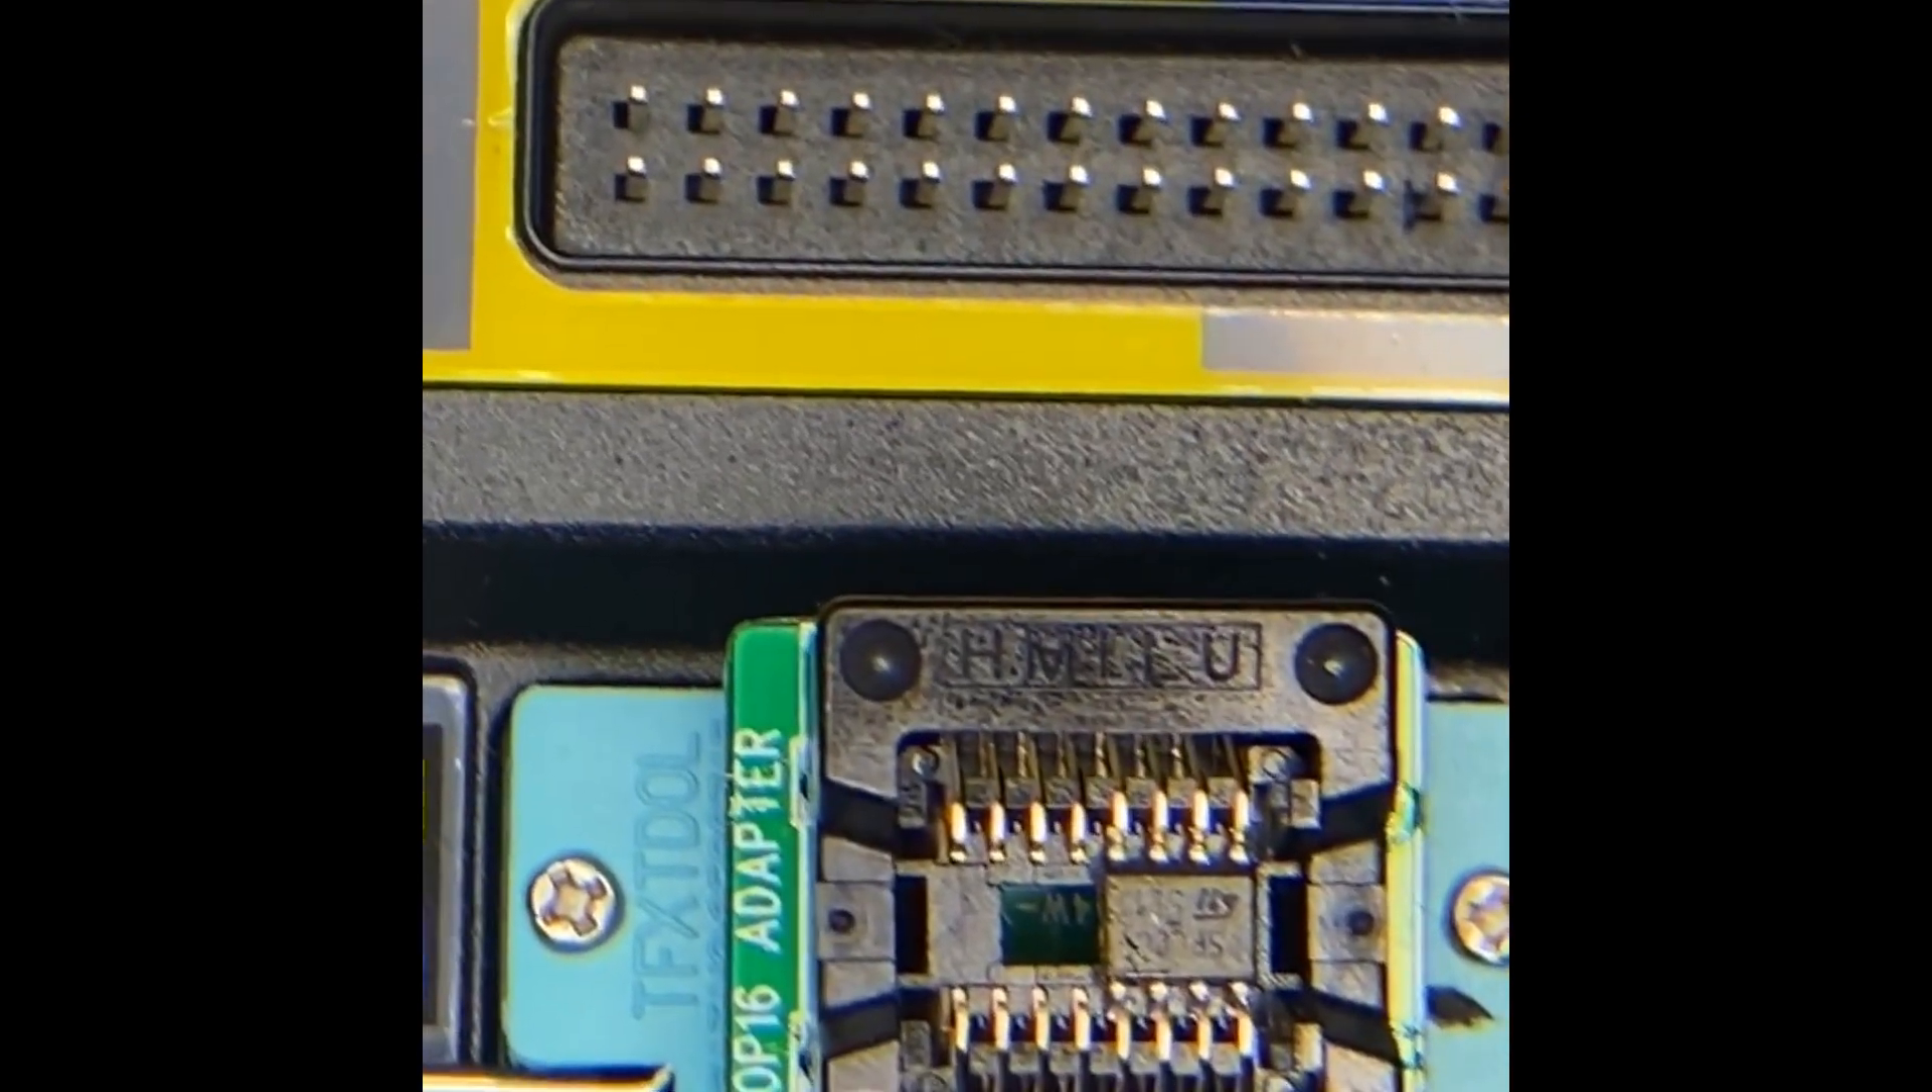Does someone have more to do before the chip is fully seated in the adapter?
No.